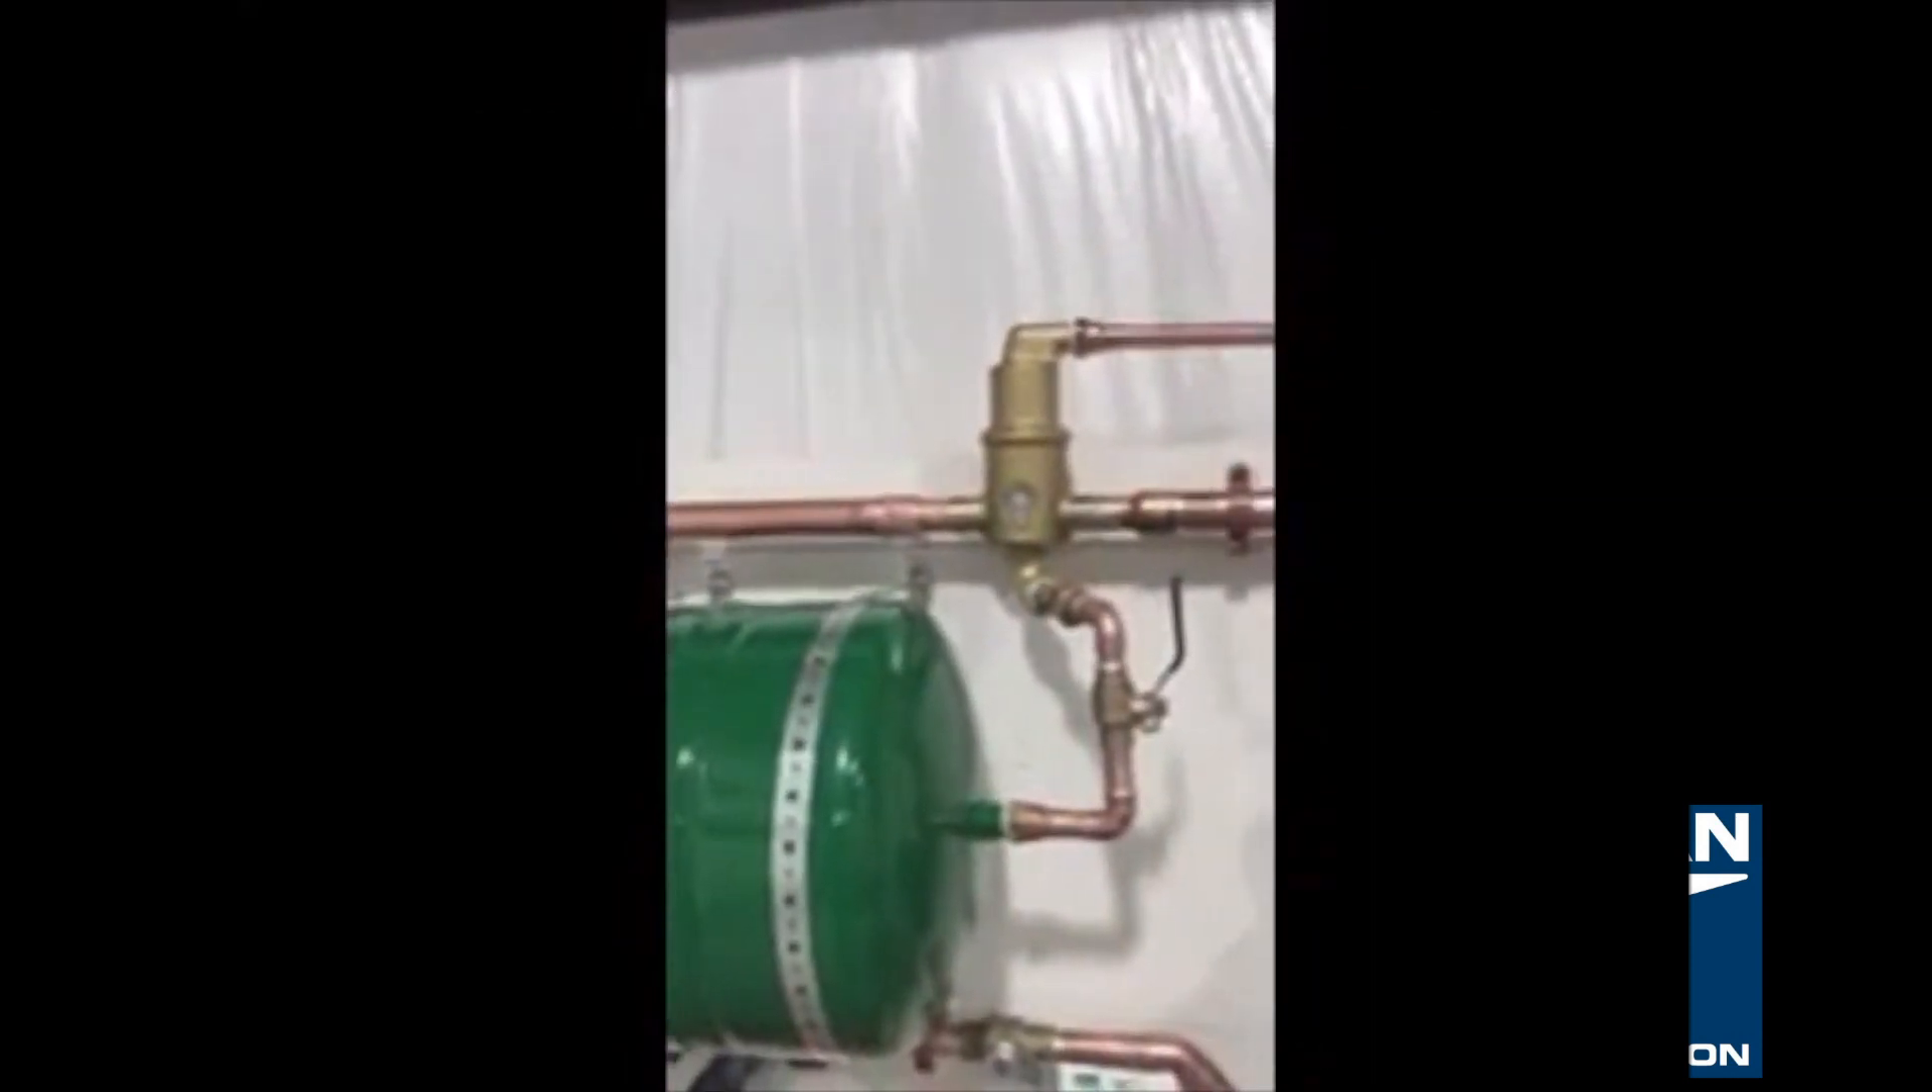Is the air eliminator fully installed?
Yes.